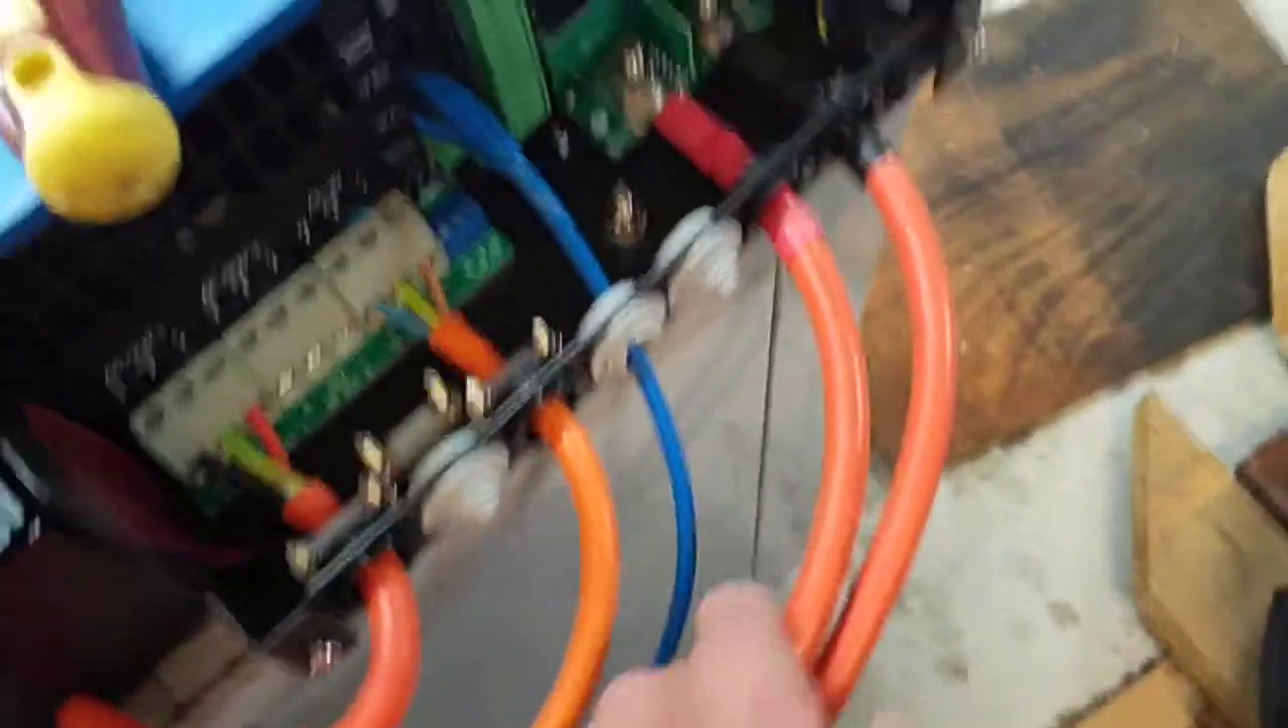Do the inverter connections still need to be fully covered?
Yes.